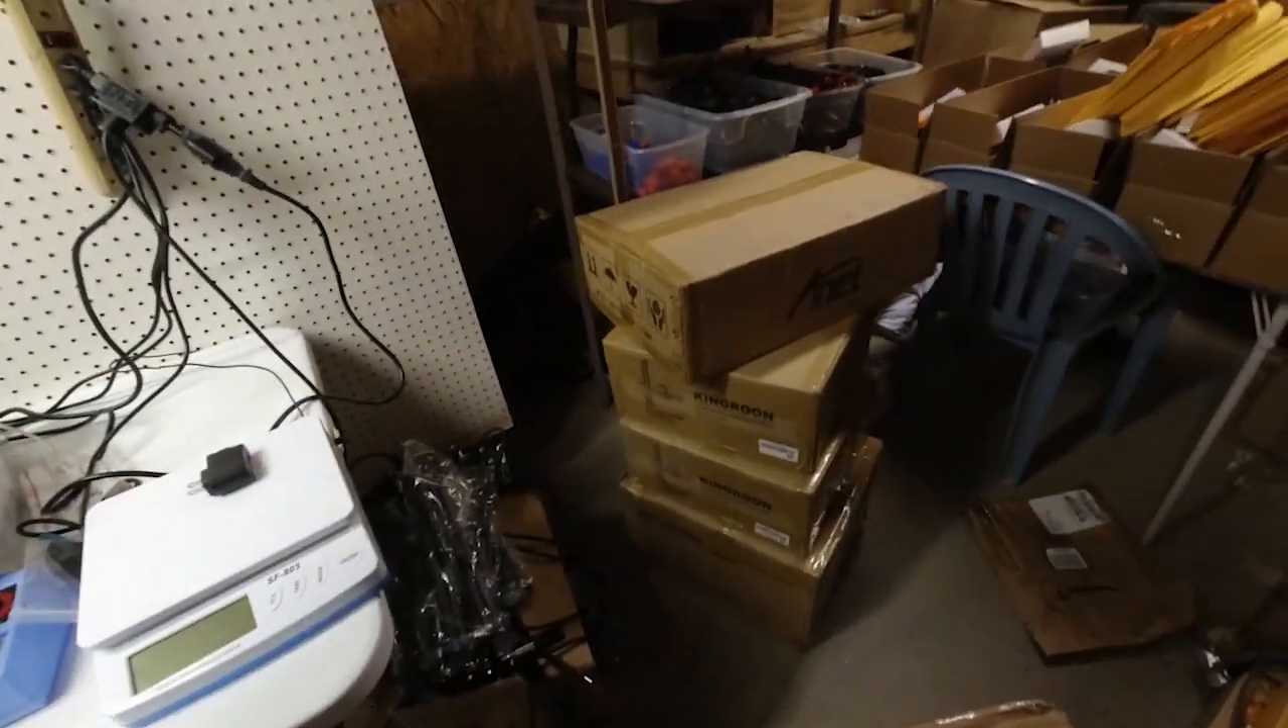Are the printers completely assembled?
No.